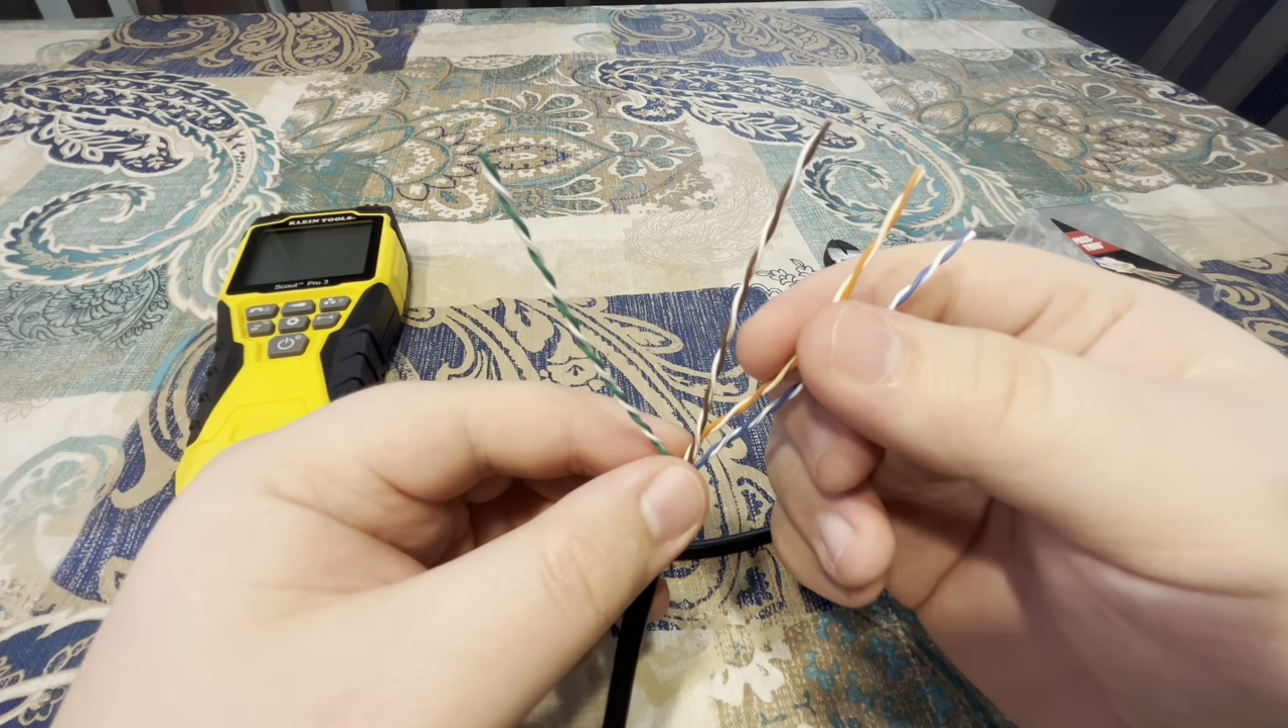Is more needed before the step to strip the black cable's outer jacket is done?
No.